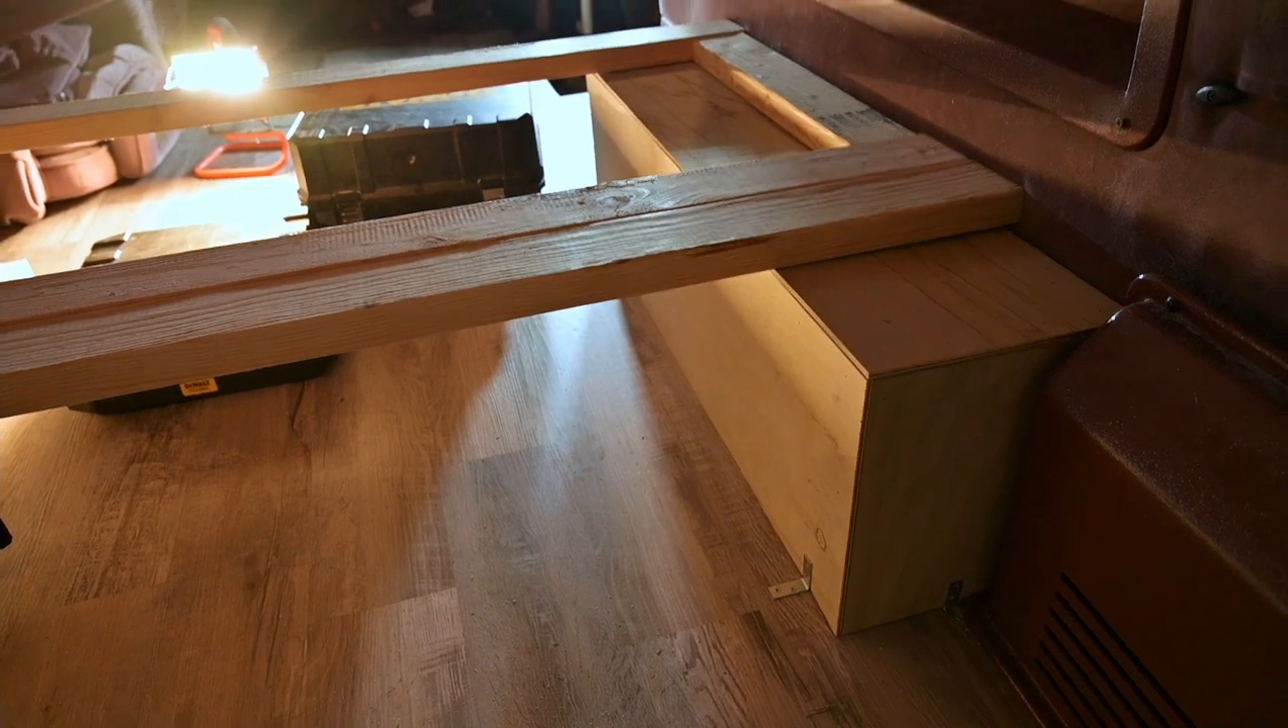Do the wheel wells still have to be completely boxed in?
No.